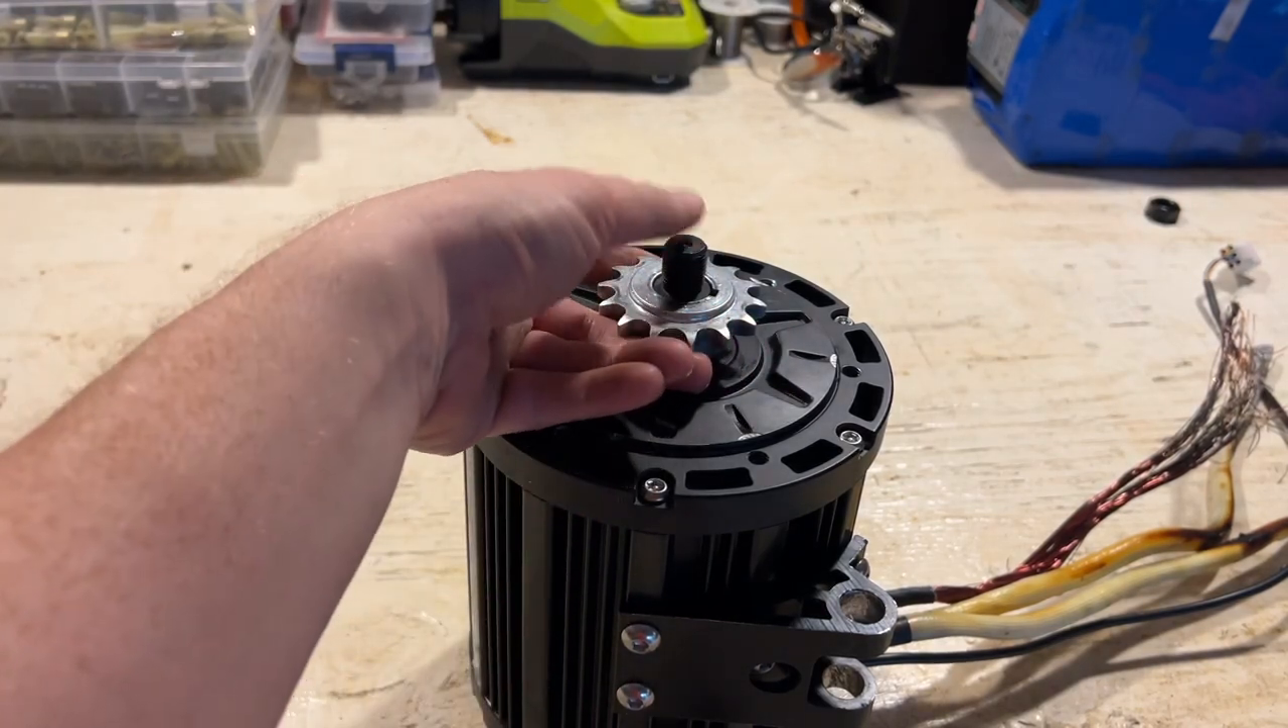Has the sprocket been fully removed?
No.